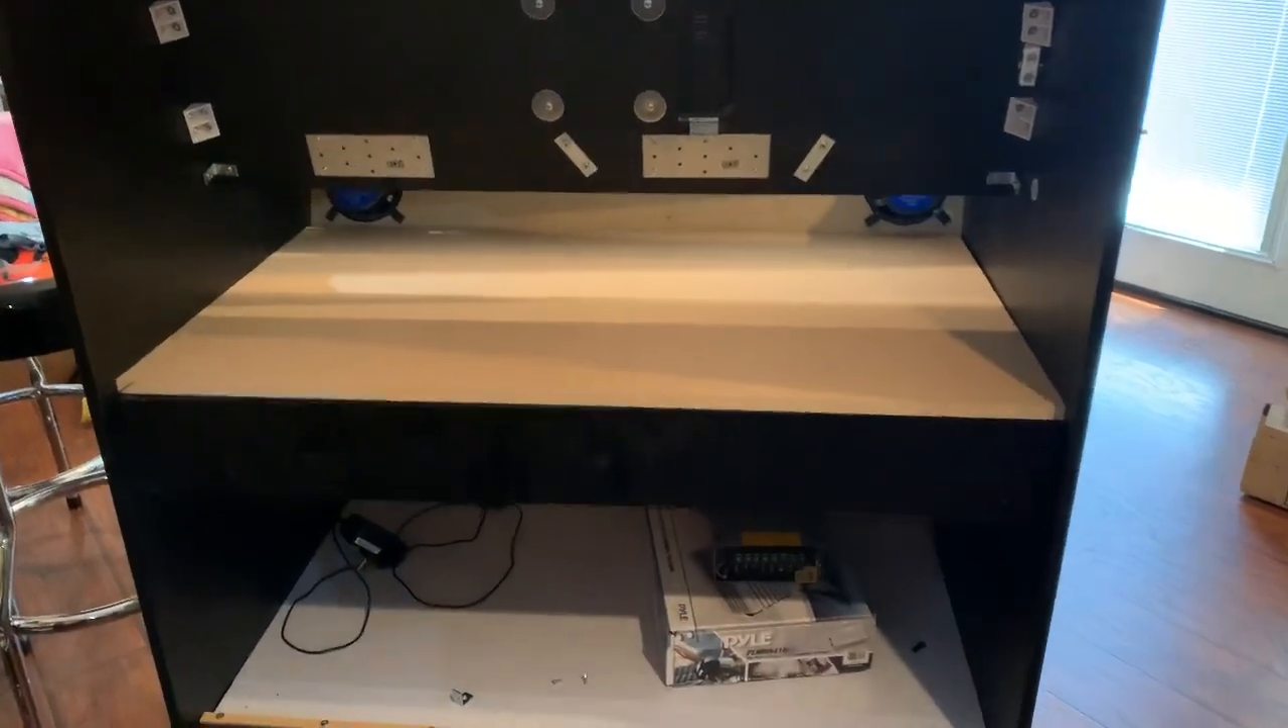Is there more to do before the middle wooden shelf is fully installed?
No.